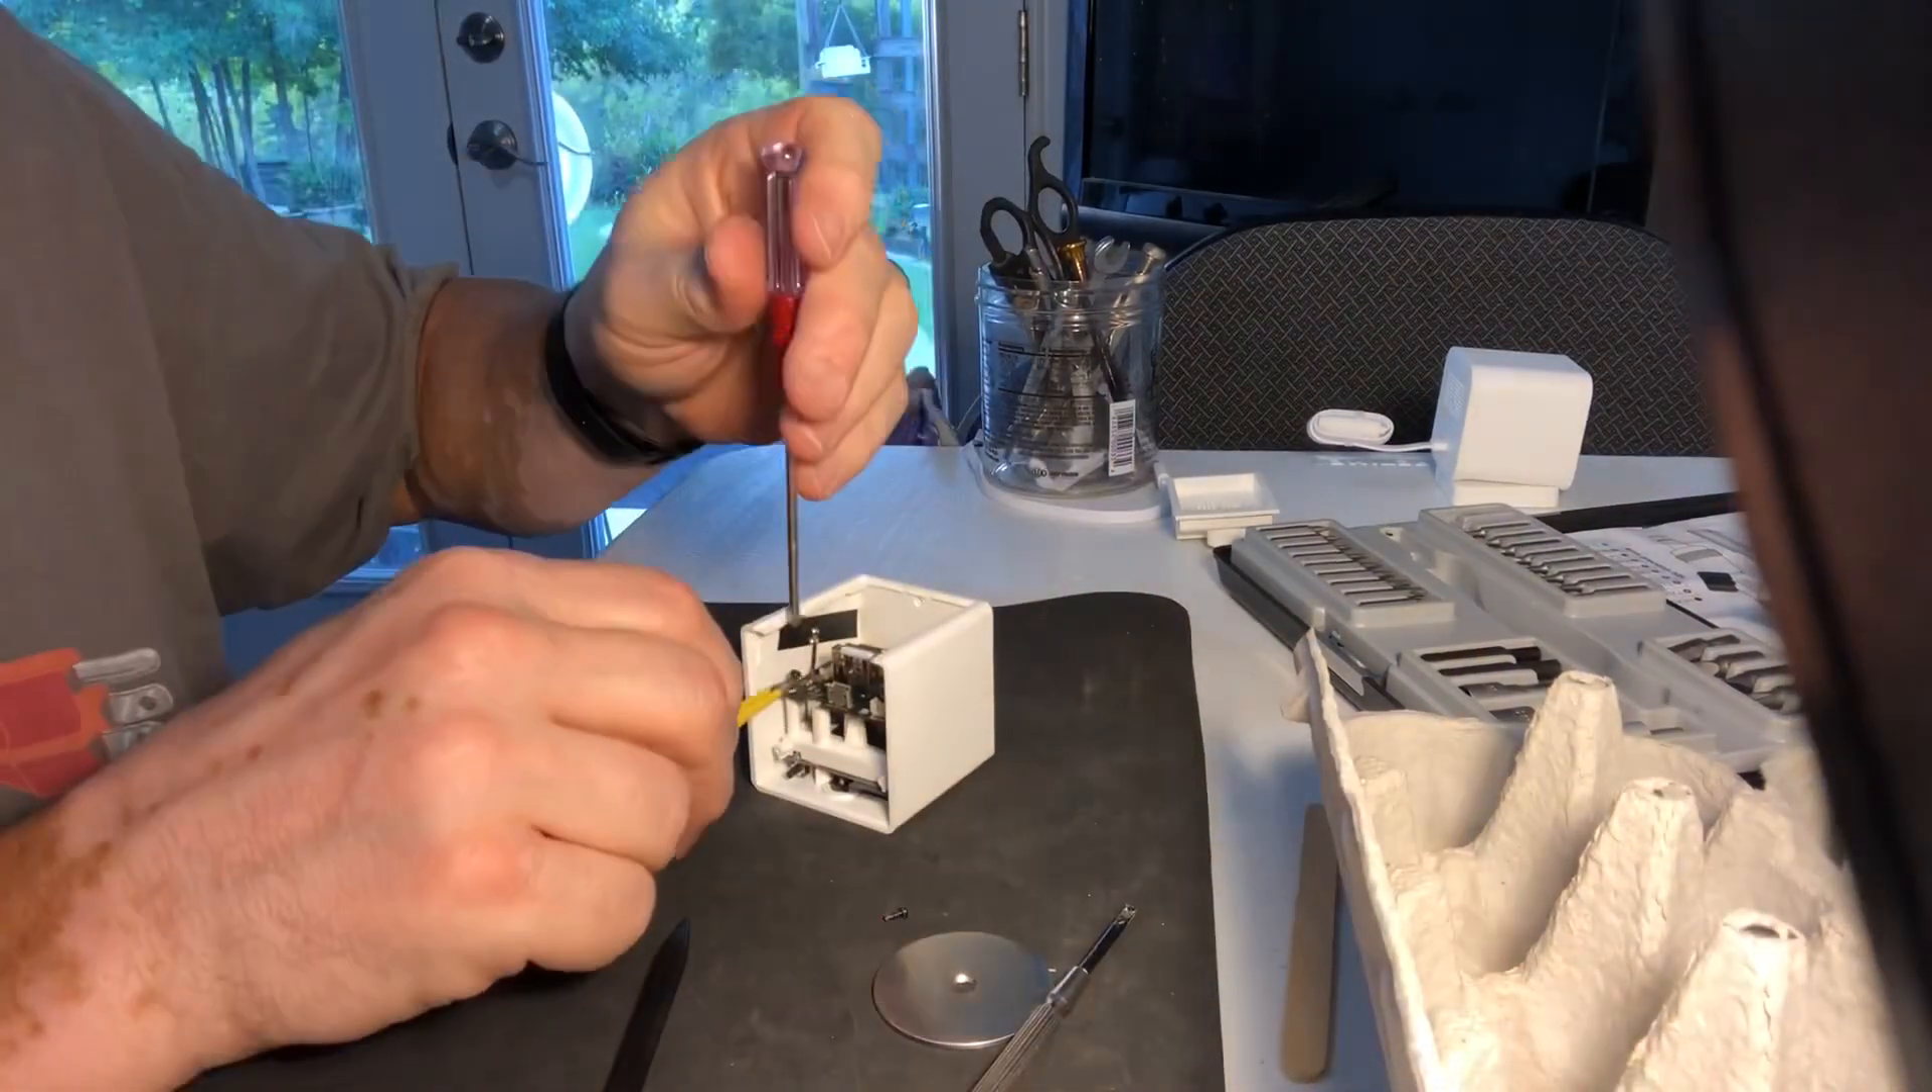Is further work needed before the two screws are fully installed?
Yes.